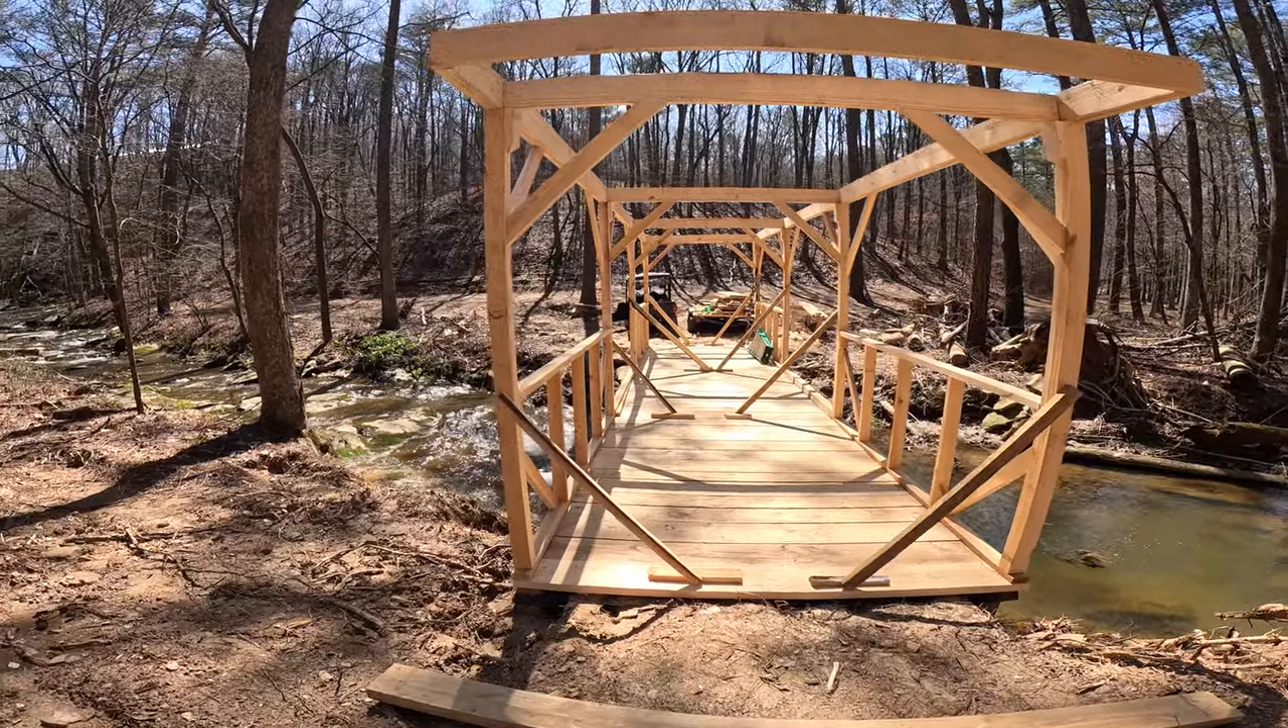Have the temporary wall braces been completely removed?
No.